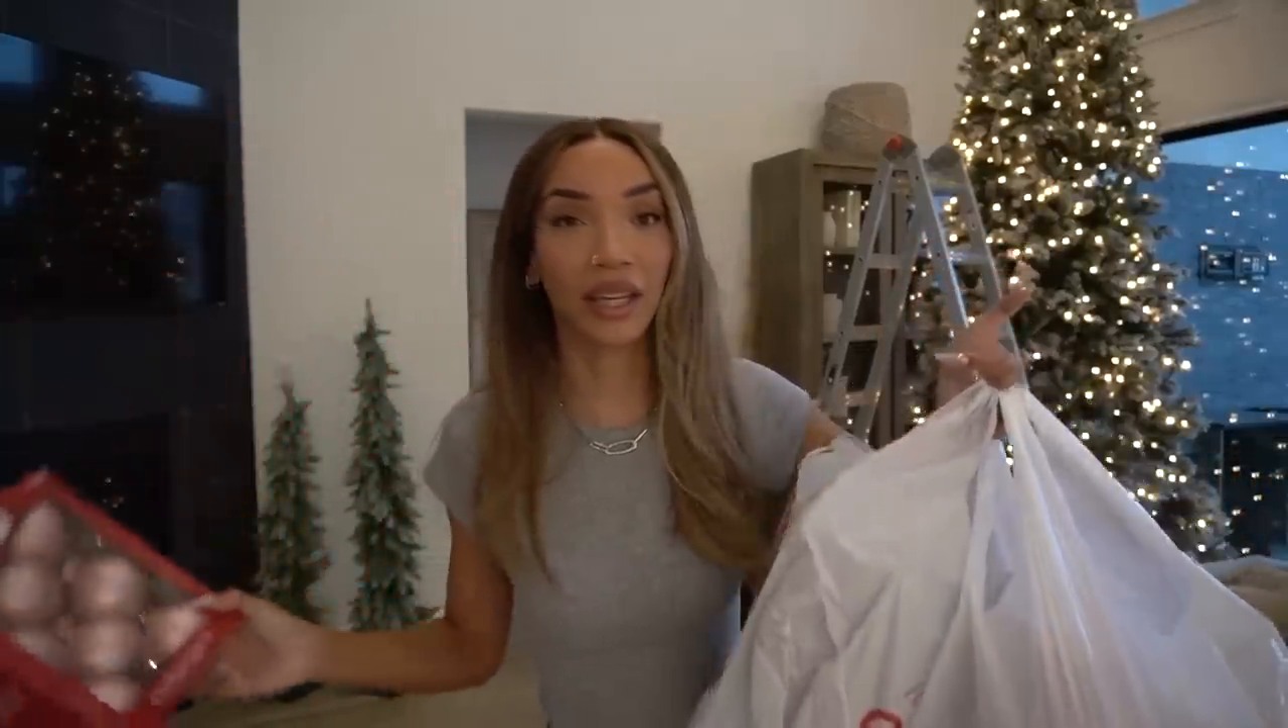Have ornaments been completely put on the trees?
No.